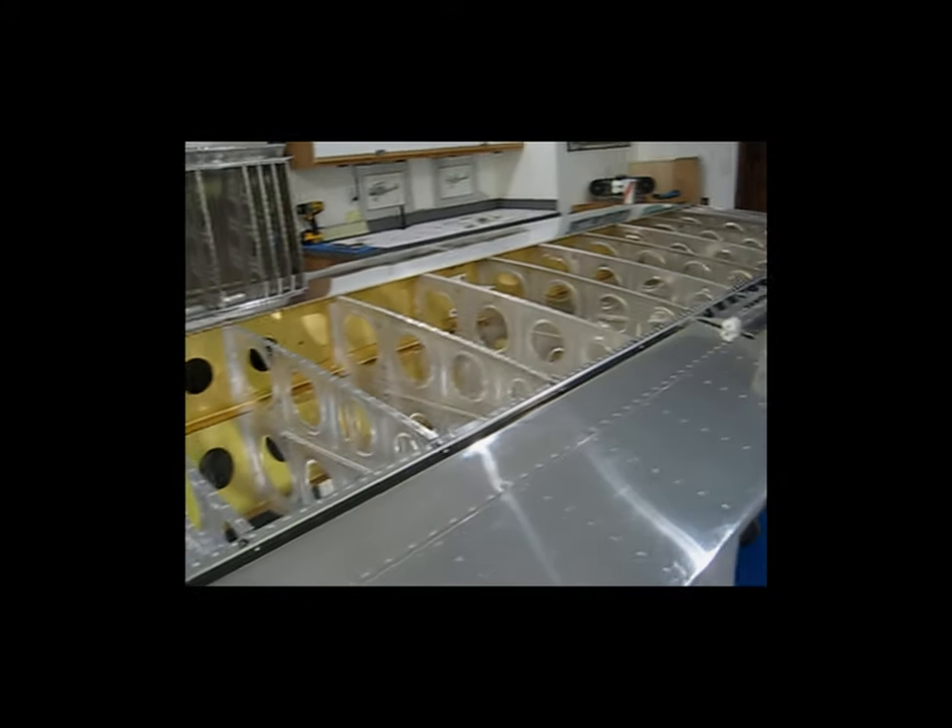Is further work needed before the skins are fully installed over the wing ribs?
Yes.